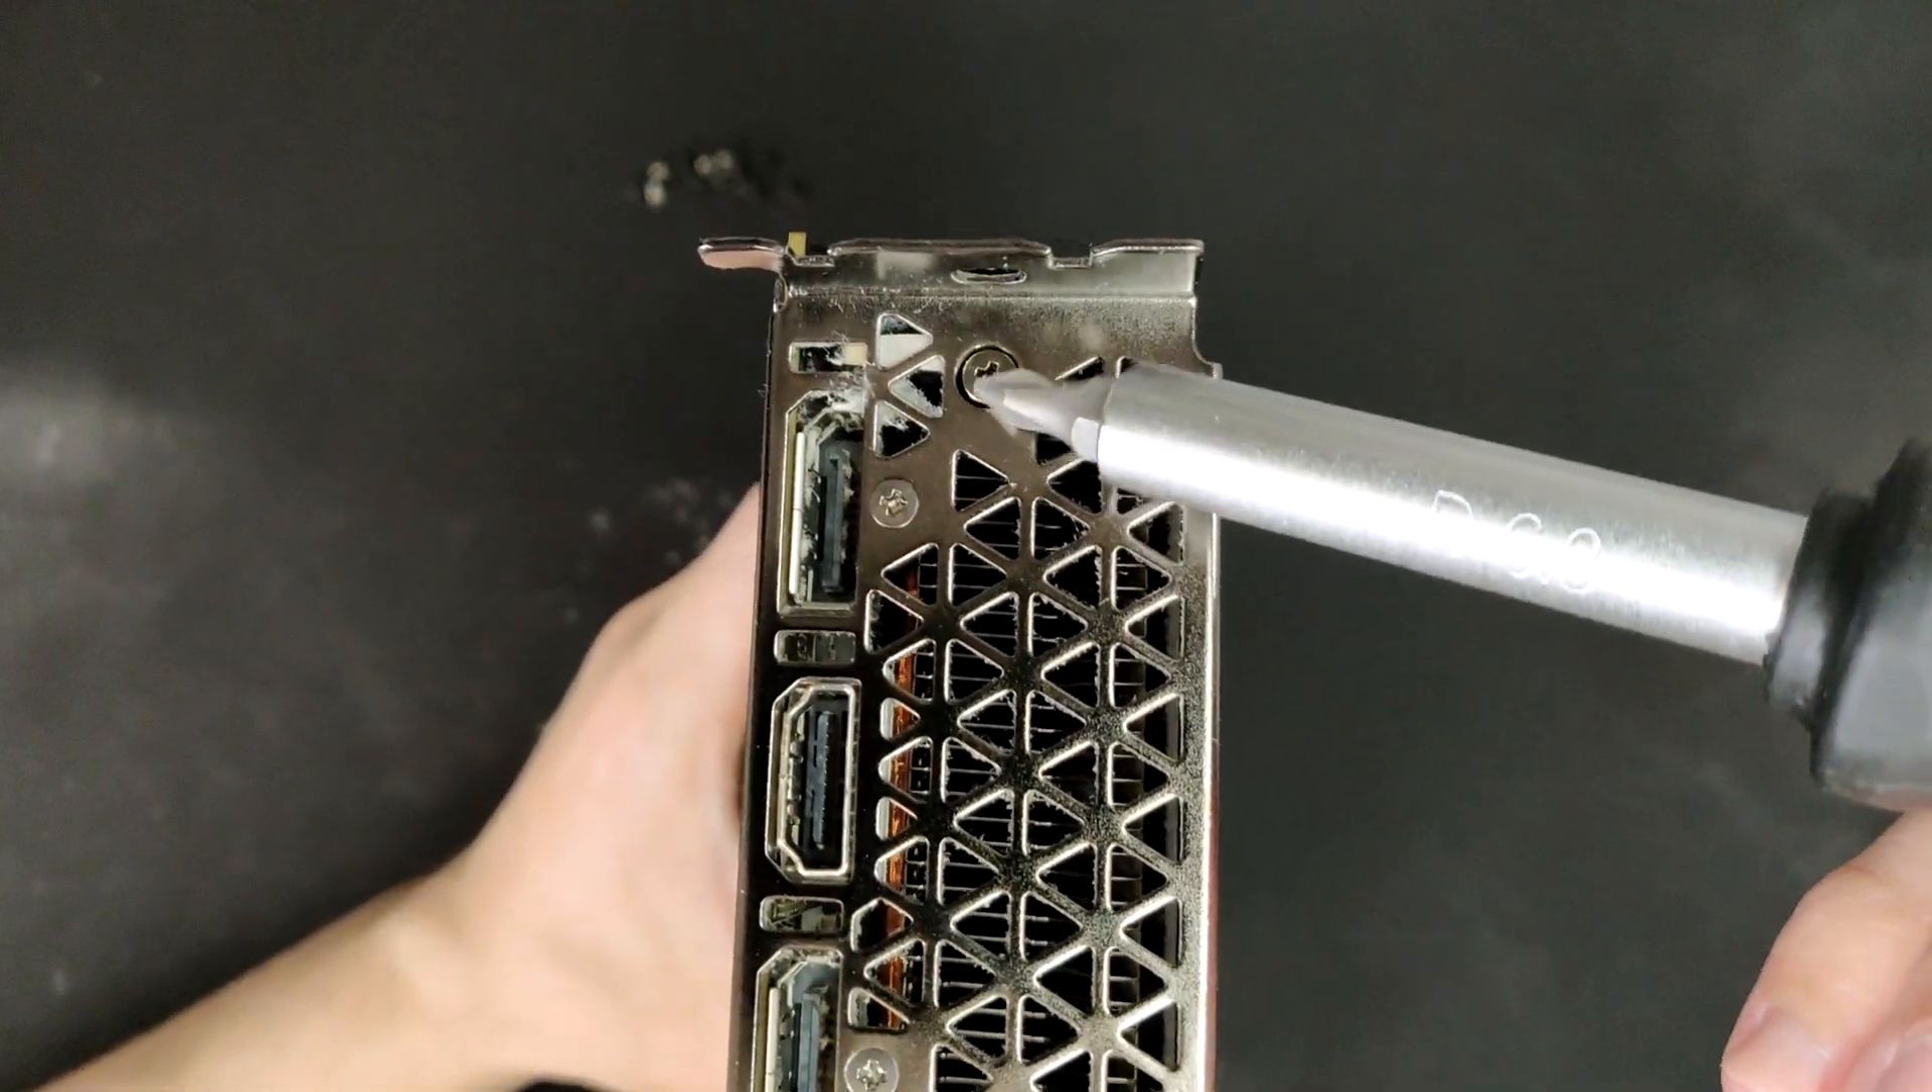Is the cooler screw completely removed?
No.